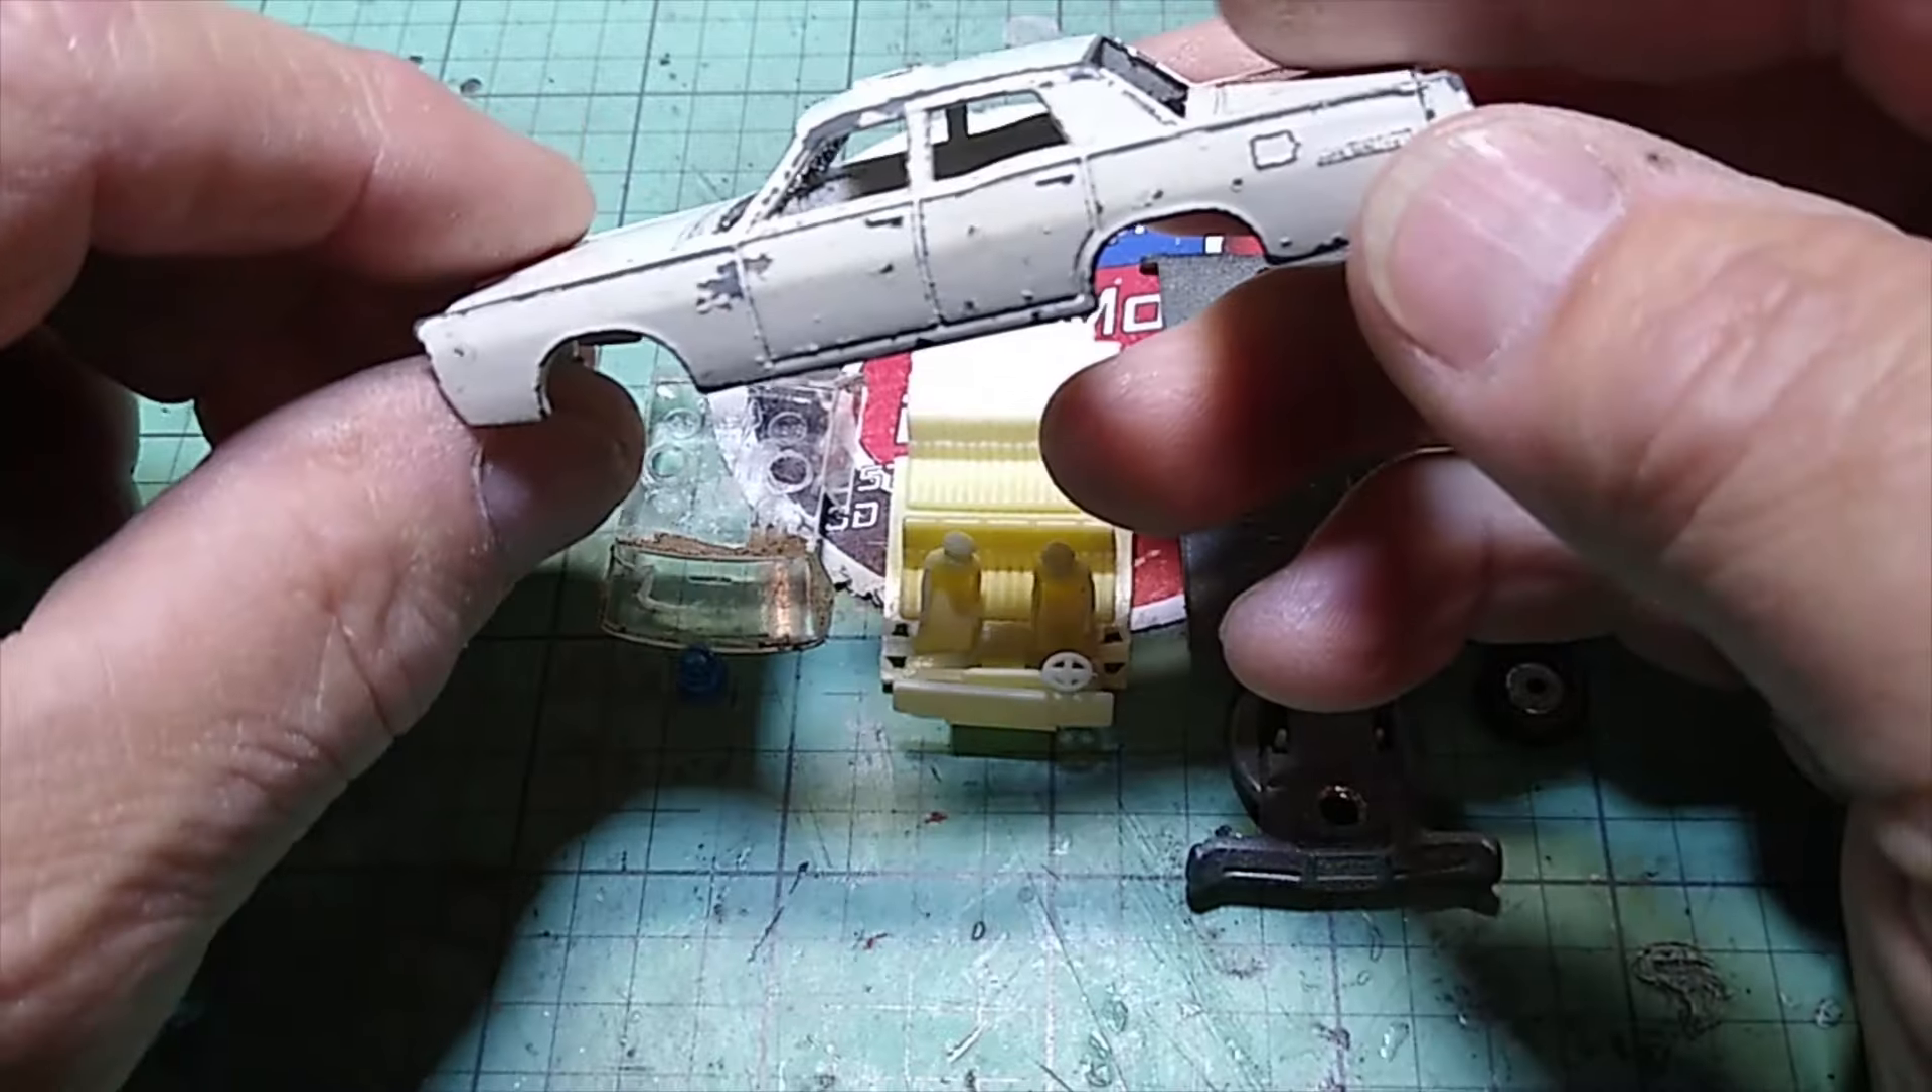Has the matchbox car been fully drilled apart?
Yes.